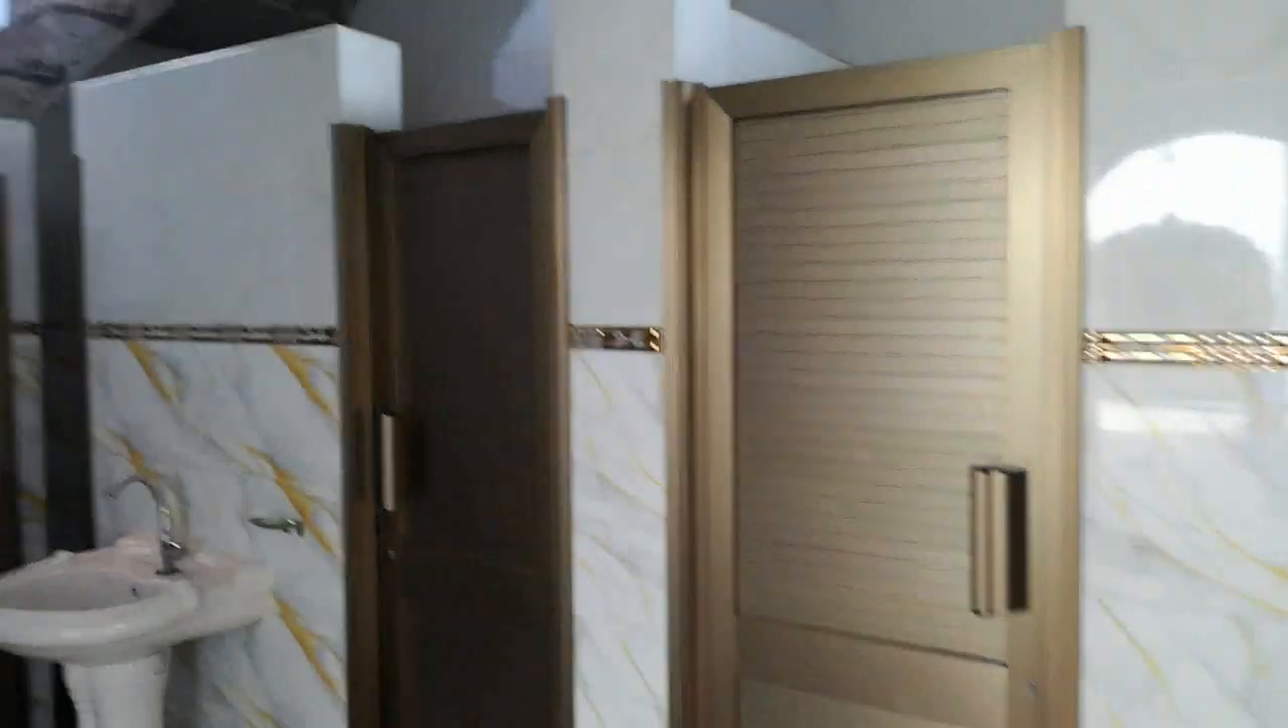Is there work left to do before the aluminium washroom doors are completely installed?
No.